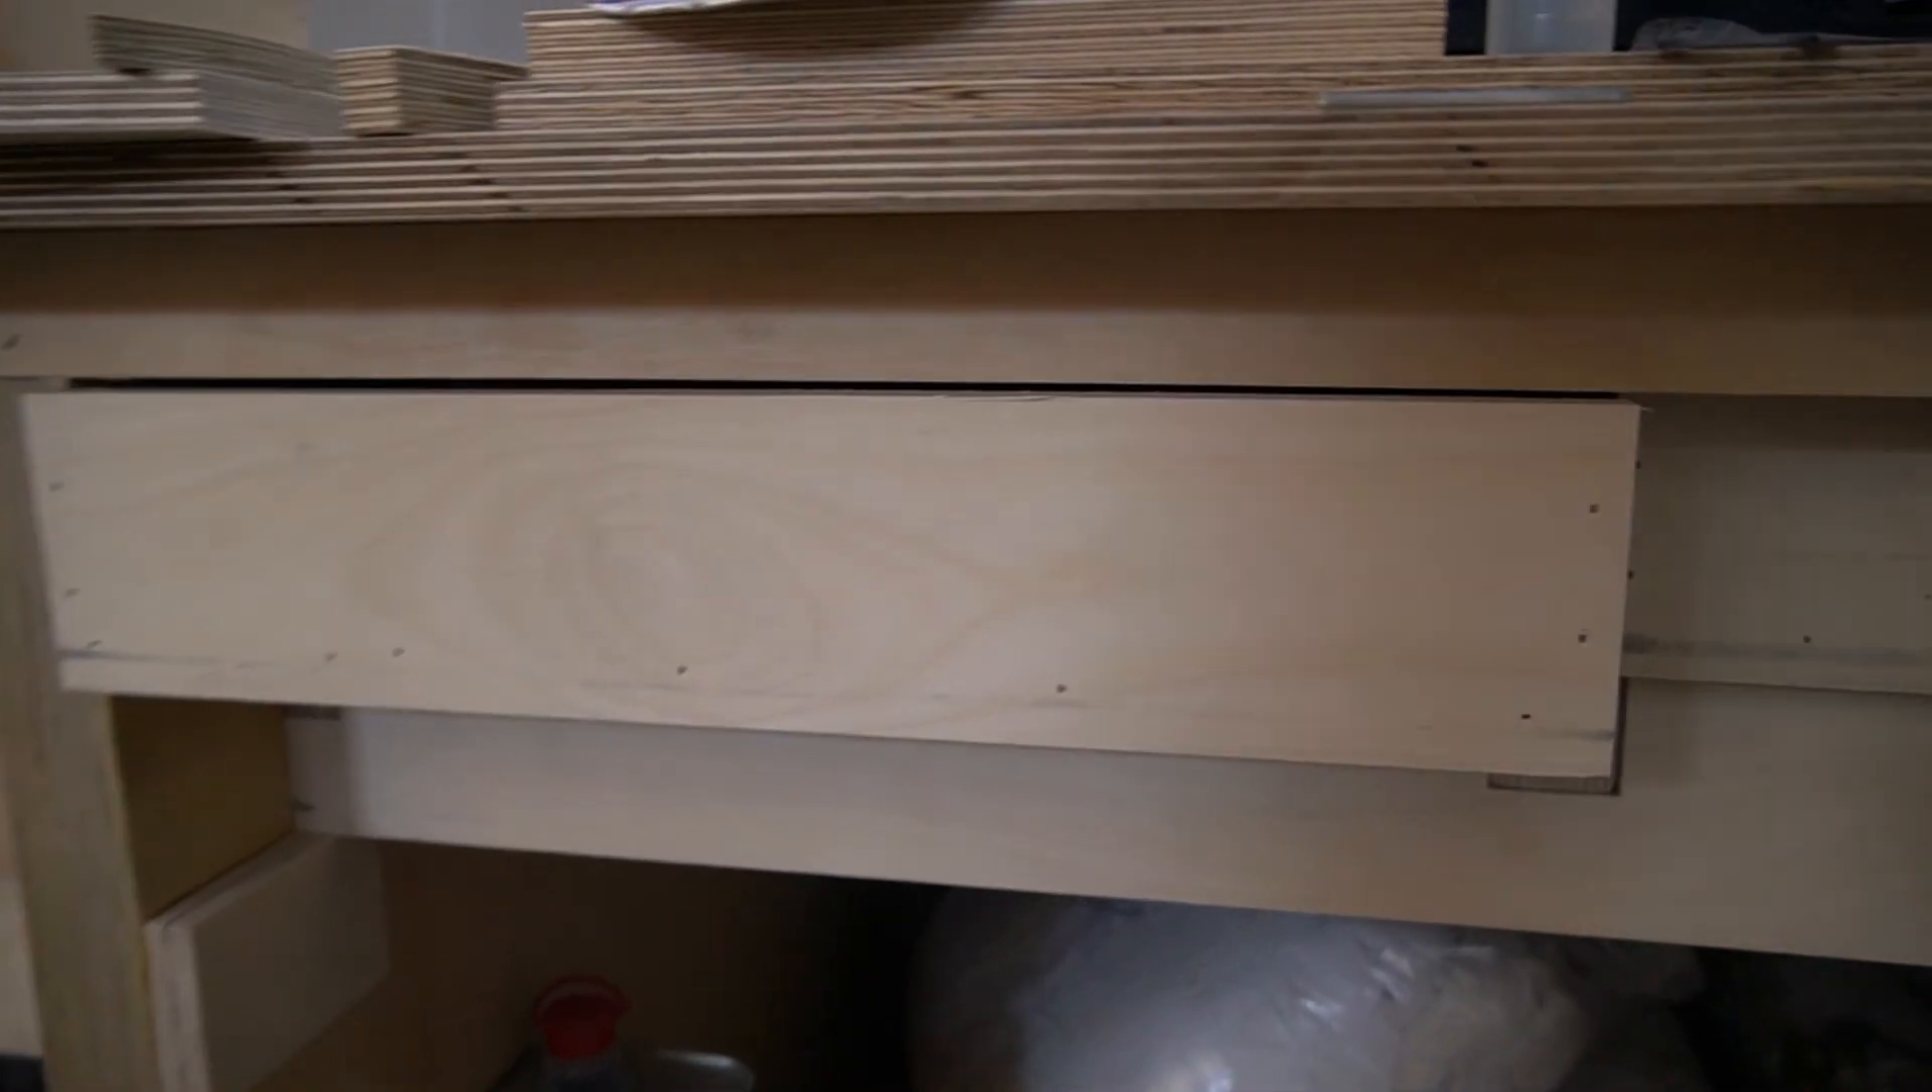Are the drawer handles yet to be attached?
Yes.